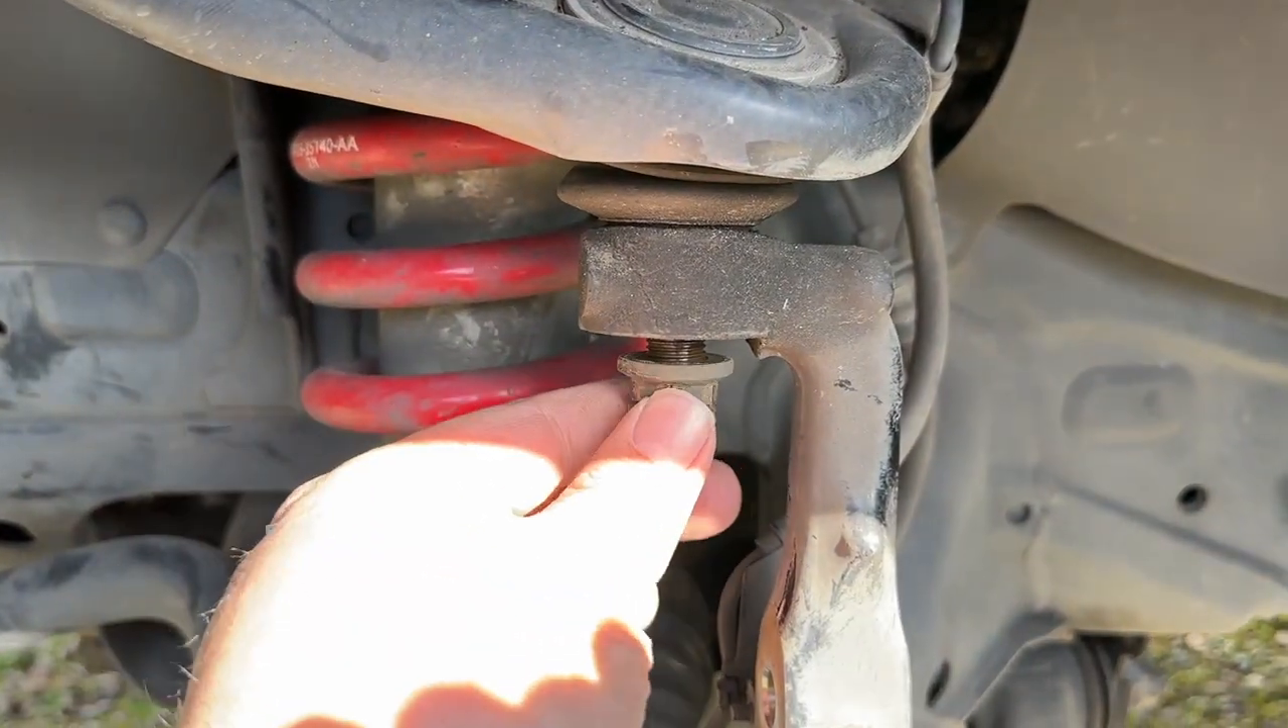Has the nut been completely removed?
No.